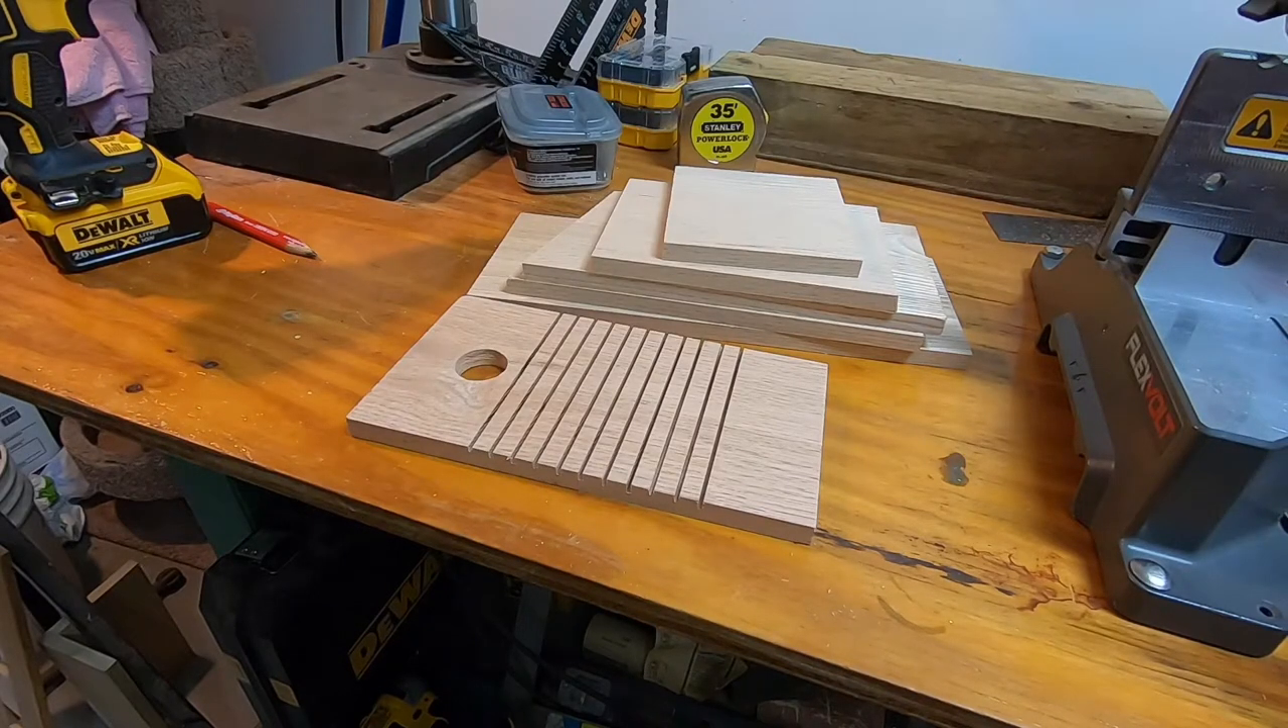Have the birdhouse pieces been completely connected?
No.